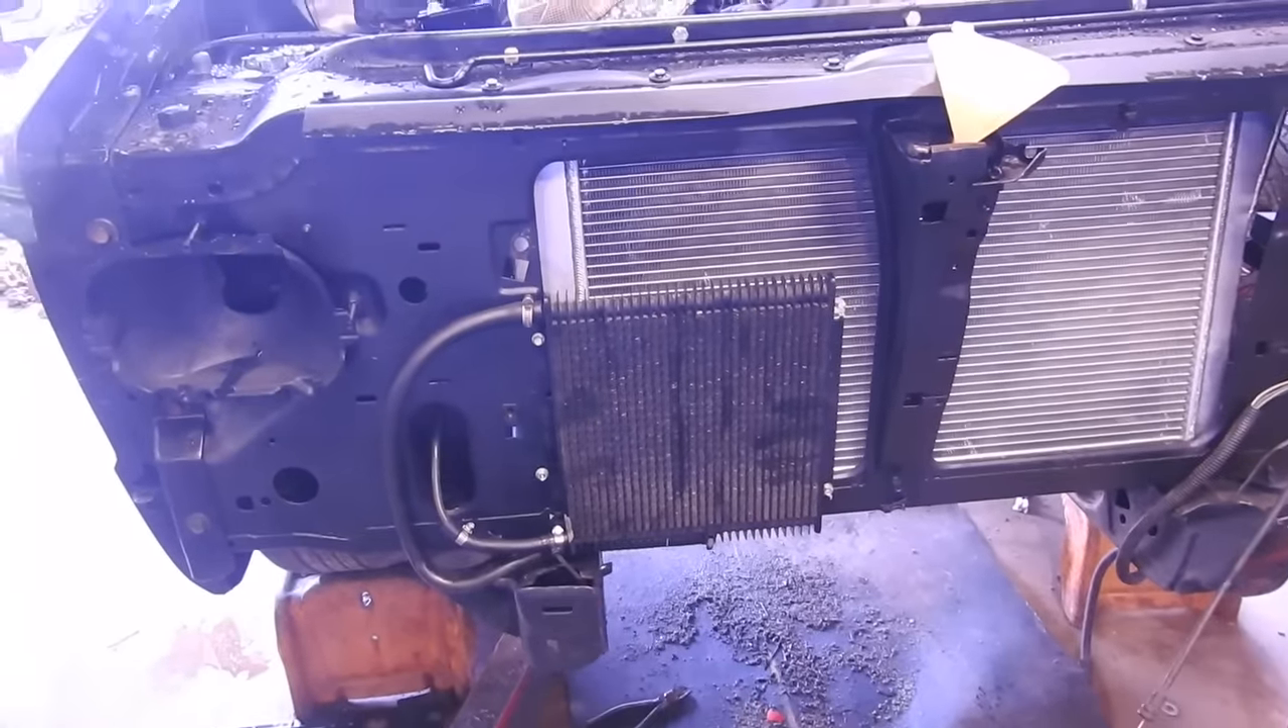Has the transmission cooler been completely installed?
Yes.